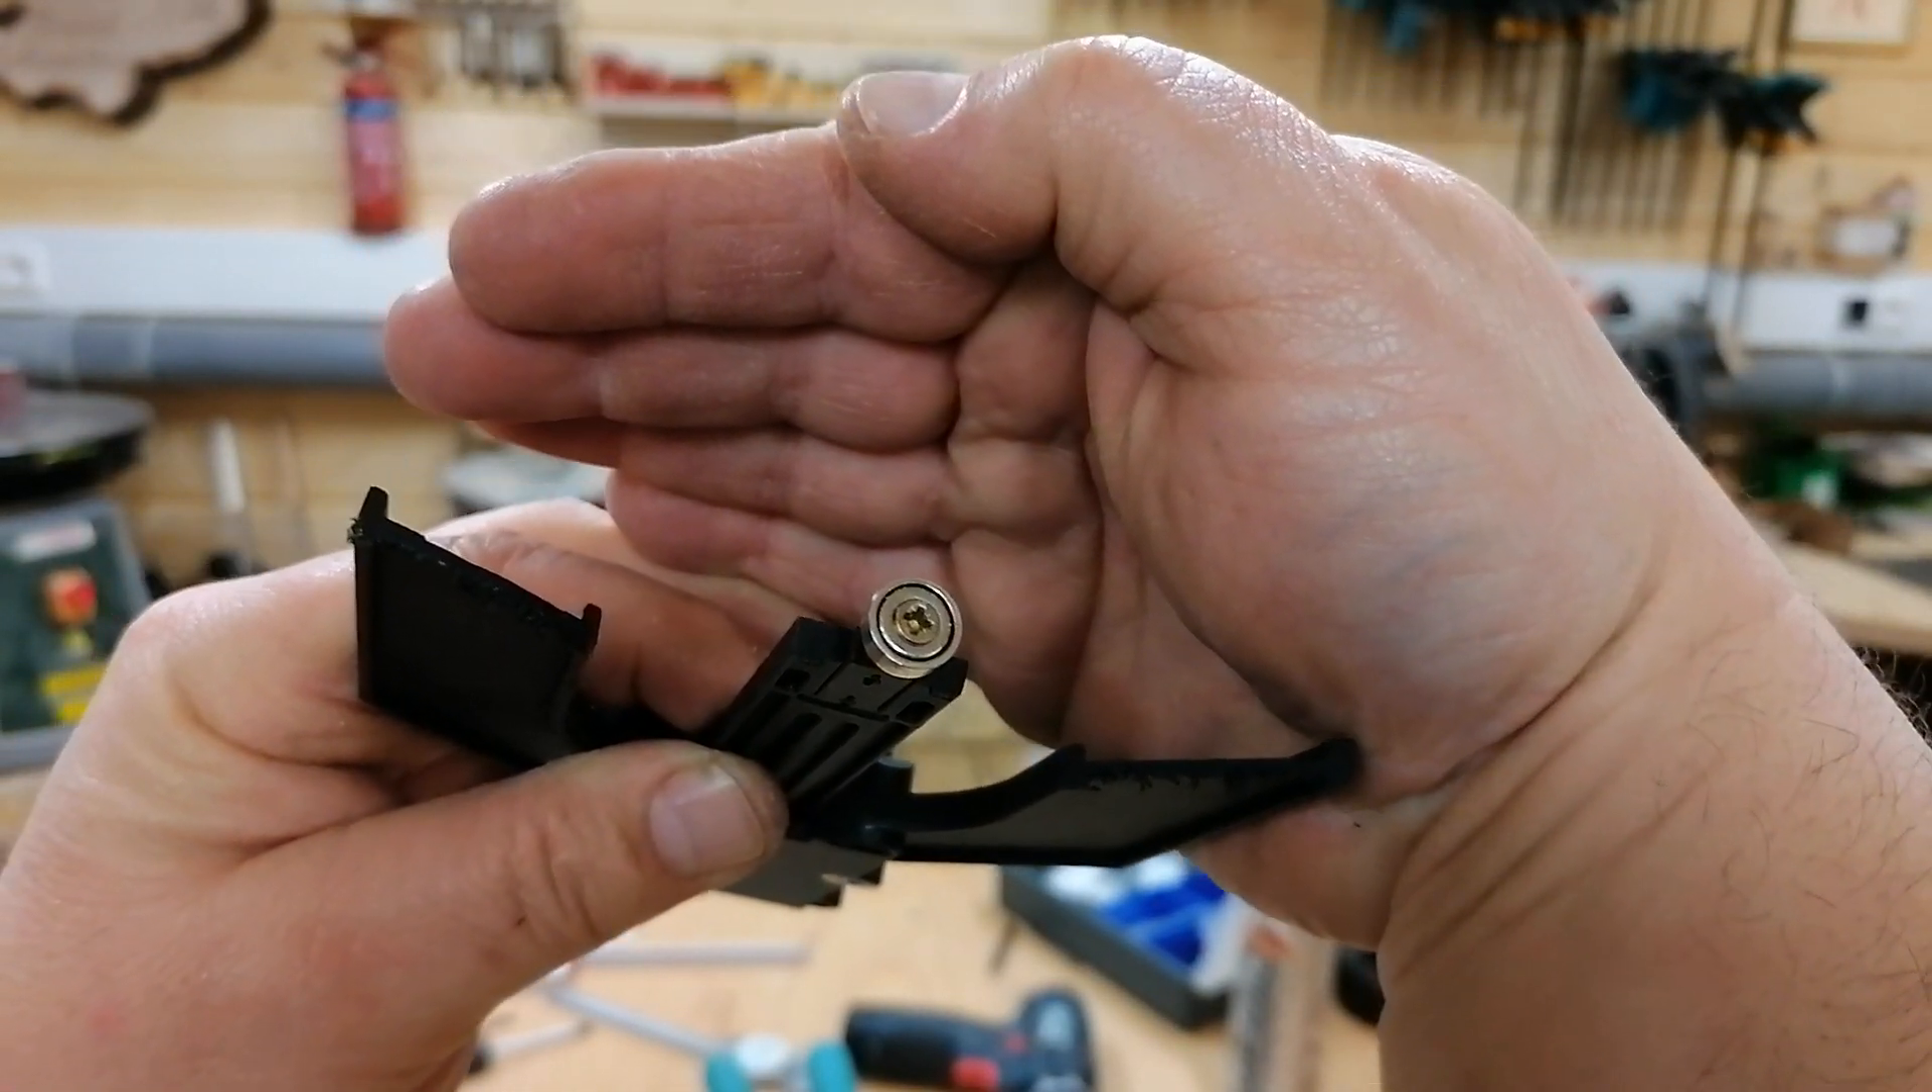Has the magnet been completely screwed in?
Yes.